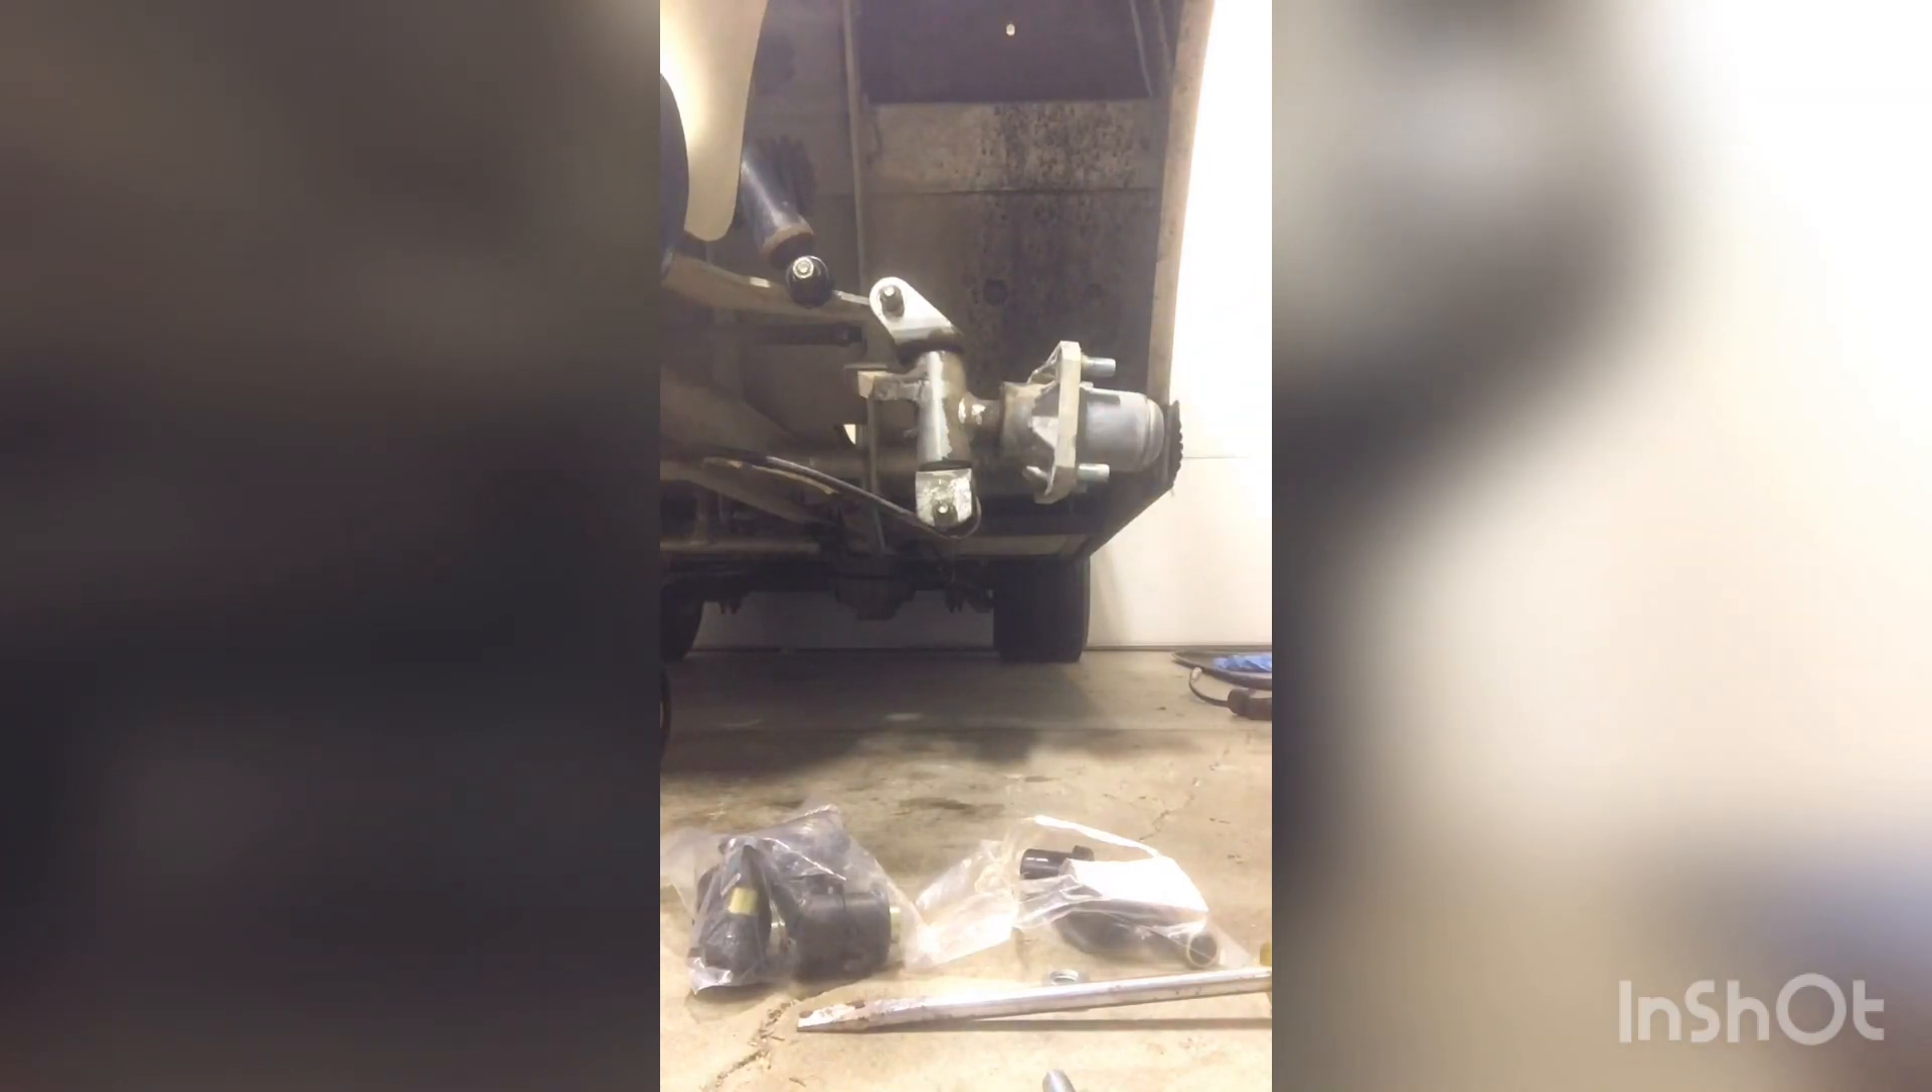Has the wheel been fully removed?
Yes.